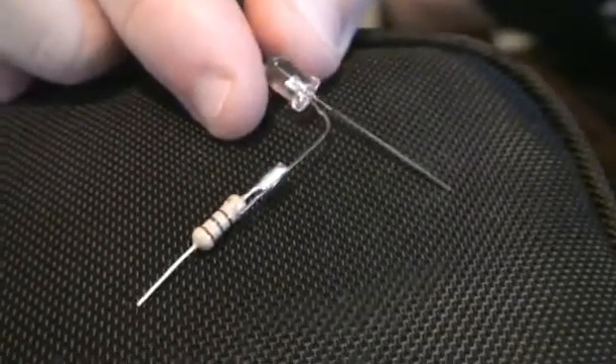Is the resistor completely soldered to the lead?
Yes.